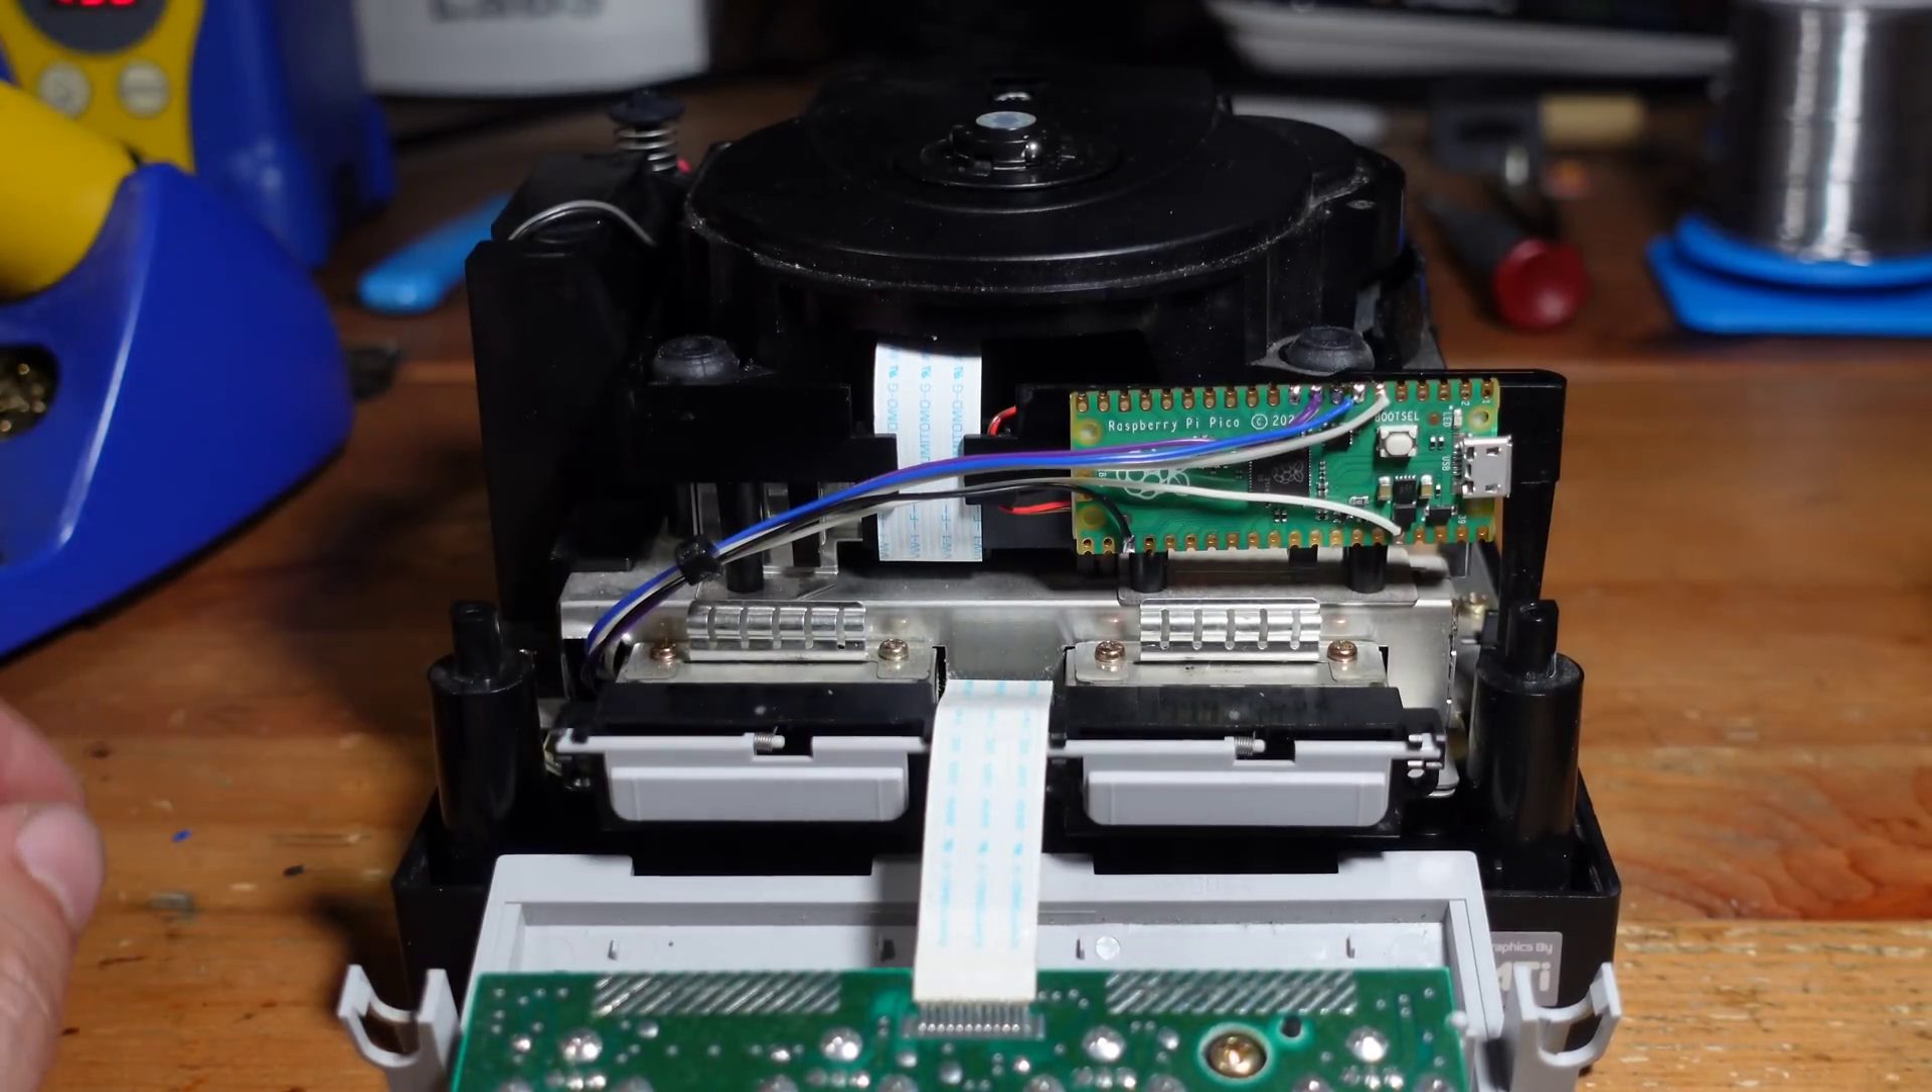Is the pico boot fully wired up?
Yes.